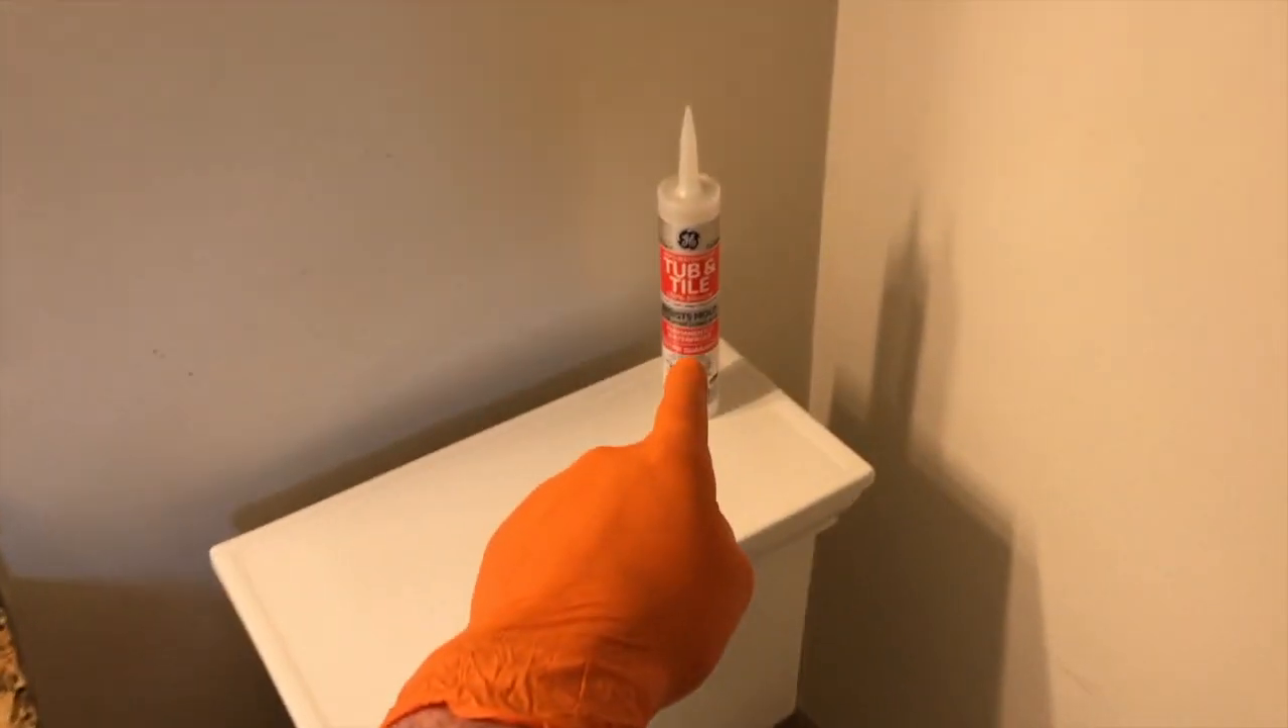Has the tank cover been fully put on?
Yes.